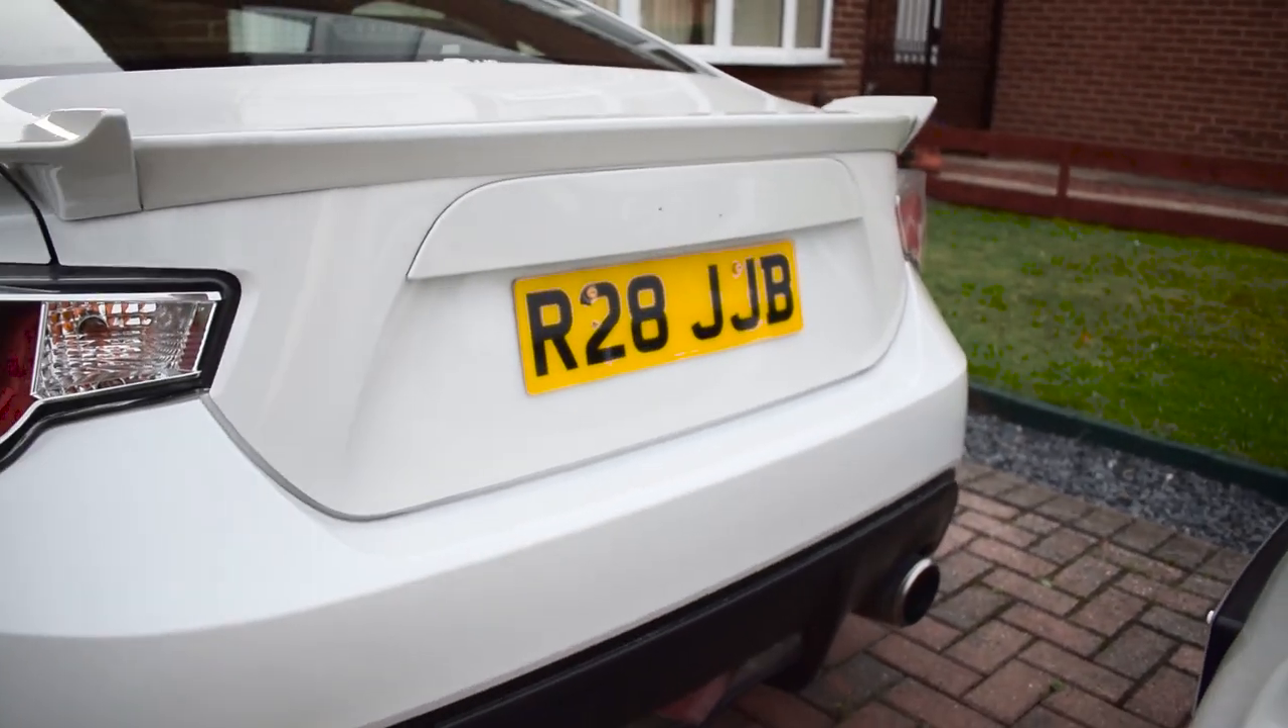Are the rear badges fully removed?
Yes.